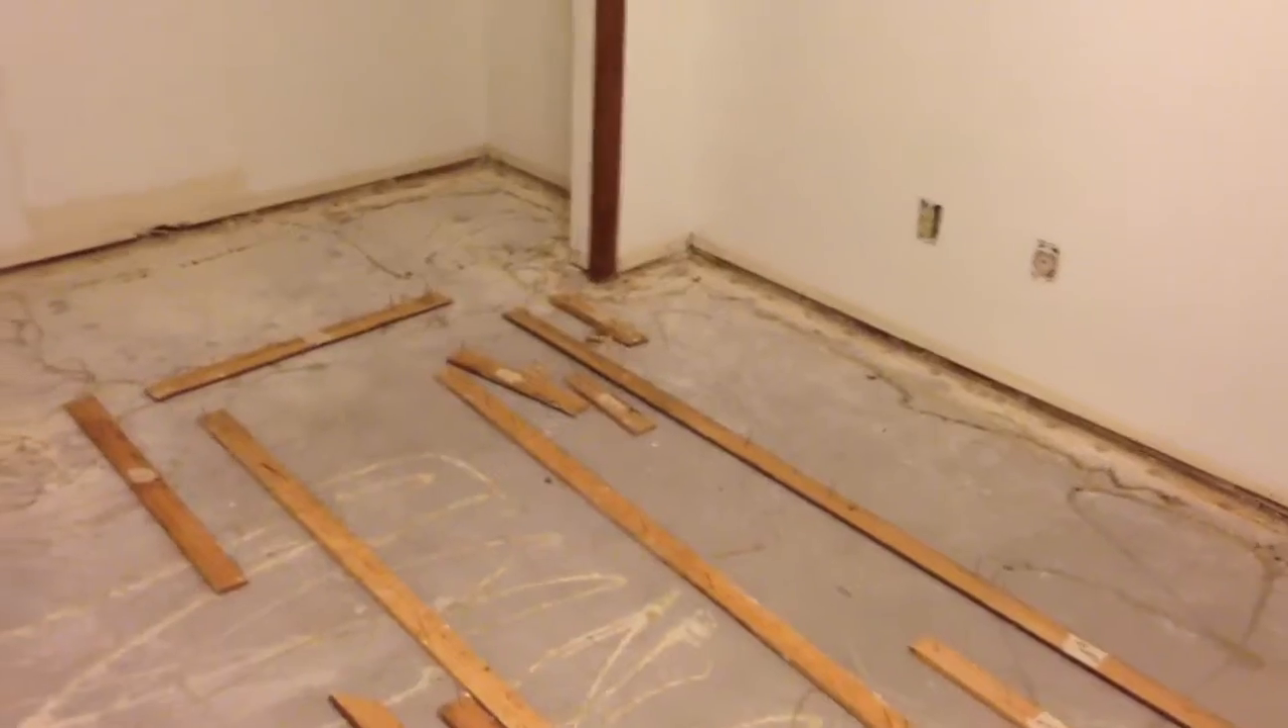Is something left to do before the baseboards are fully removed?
No.